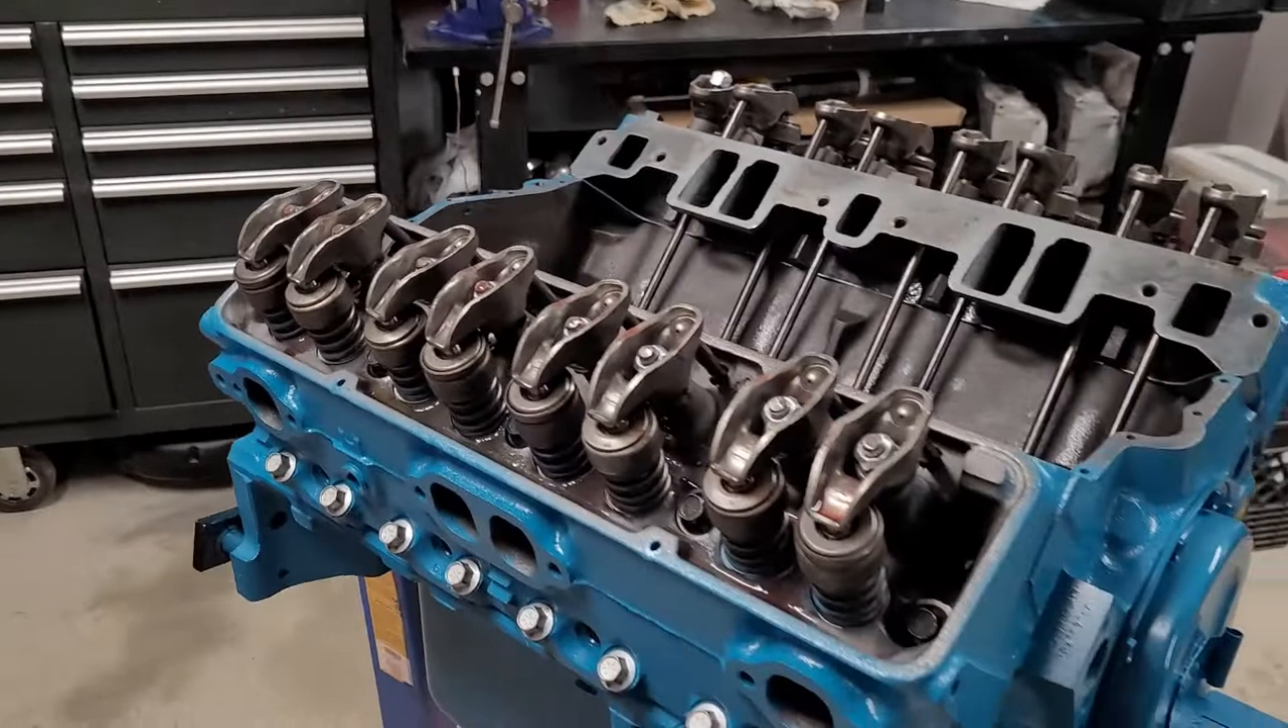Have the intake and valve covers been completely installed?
No.